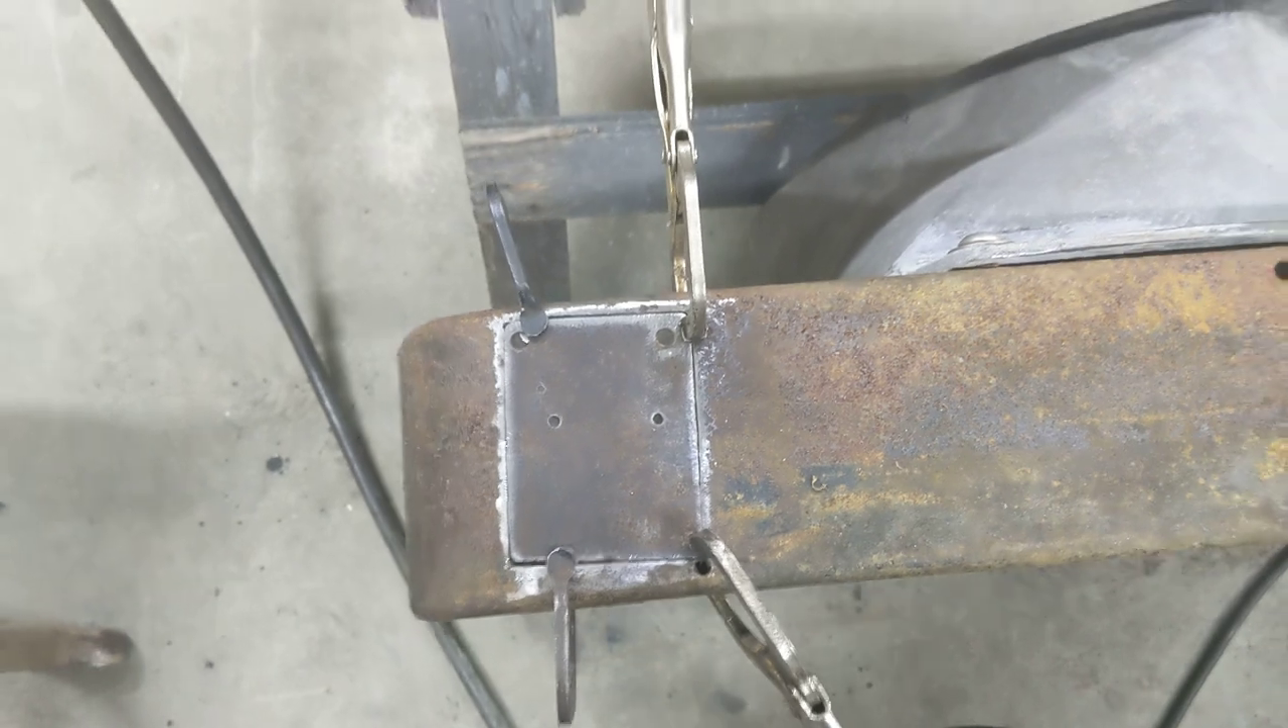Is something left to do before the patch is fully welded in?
Yes.